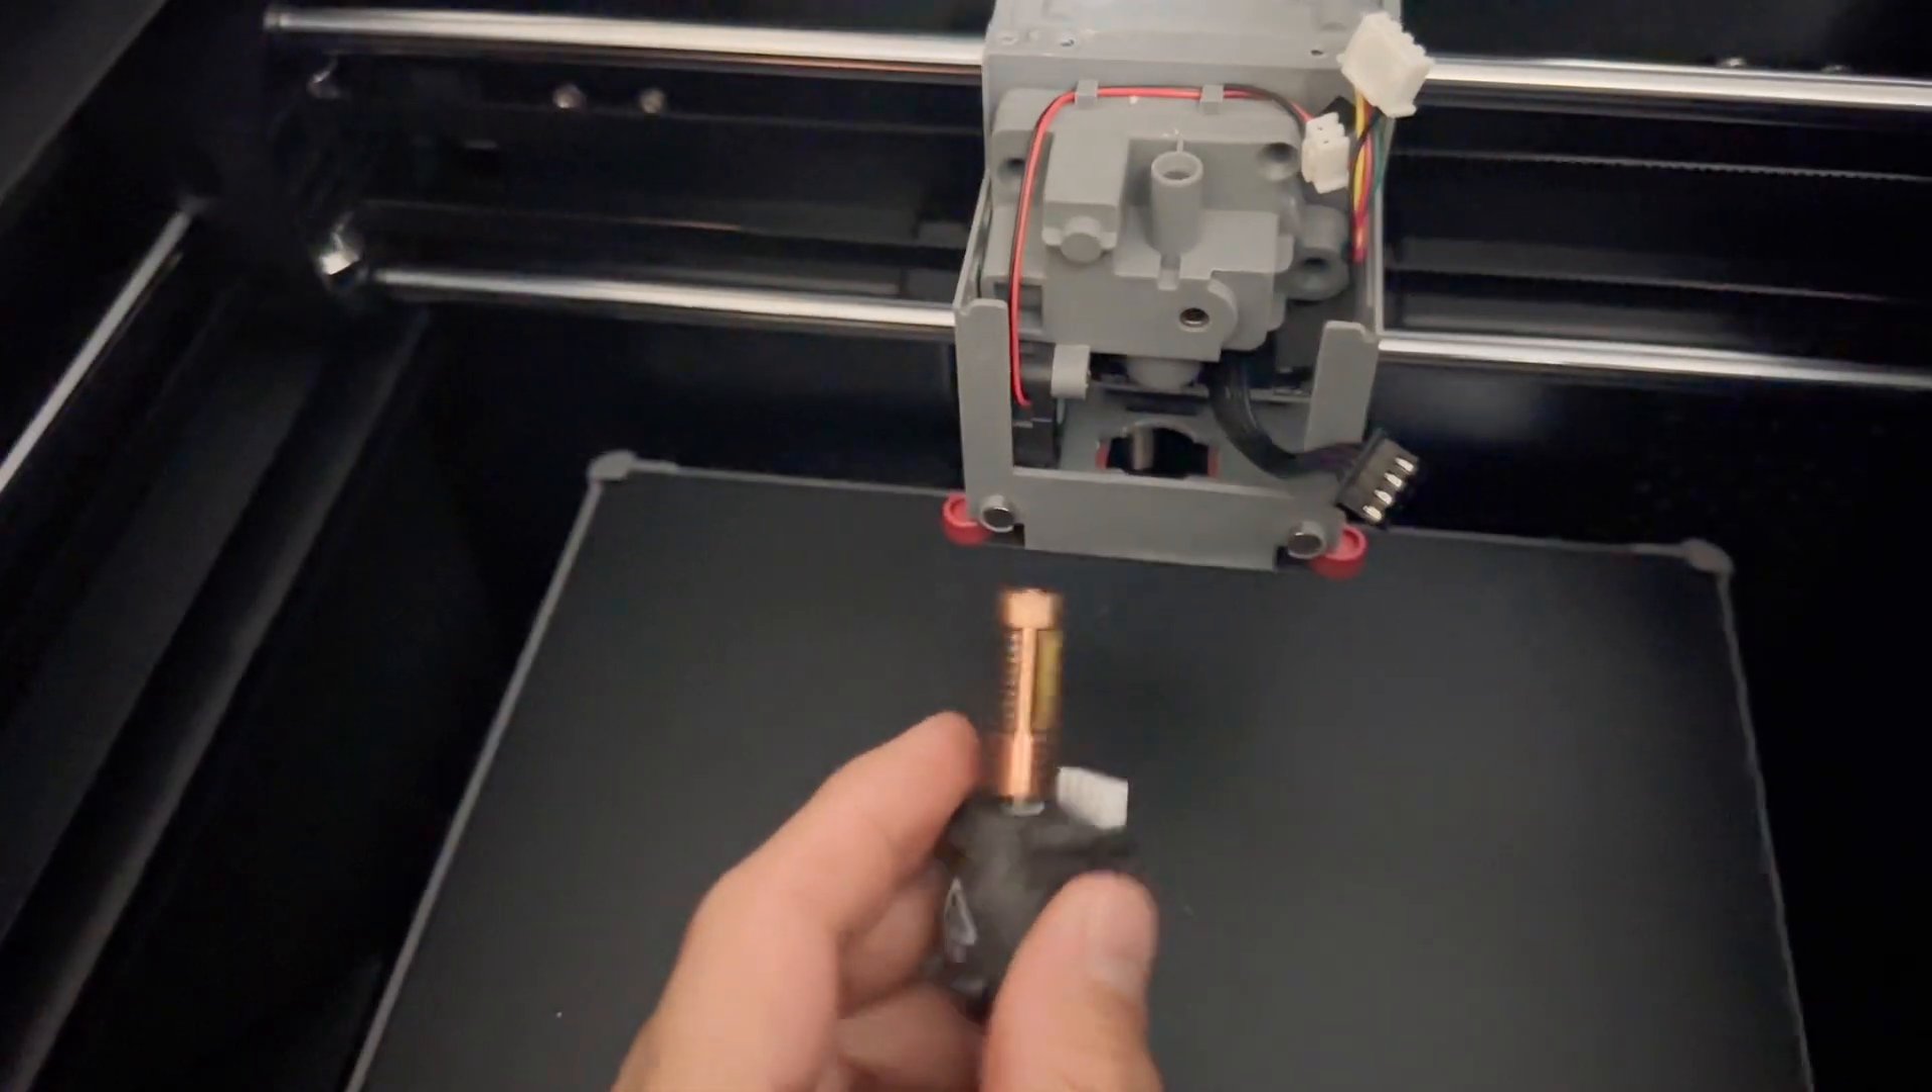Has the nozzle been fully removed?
Yes.